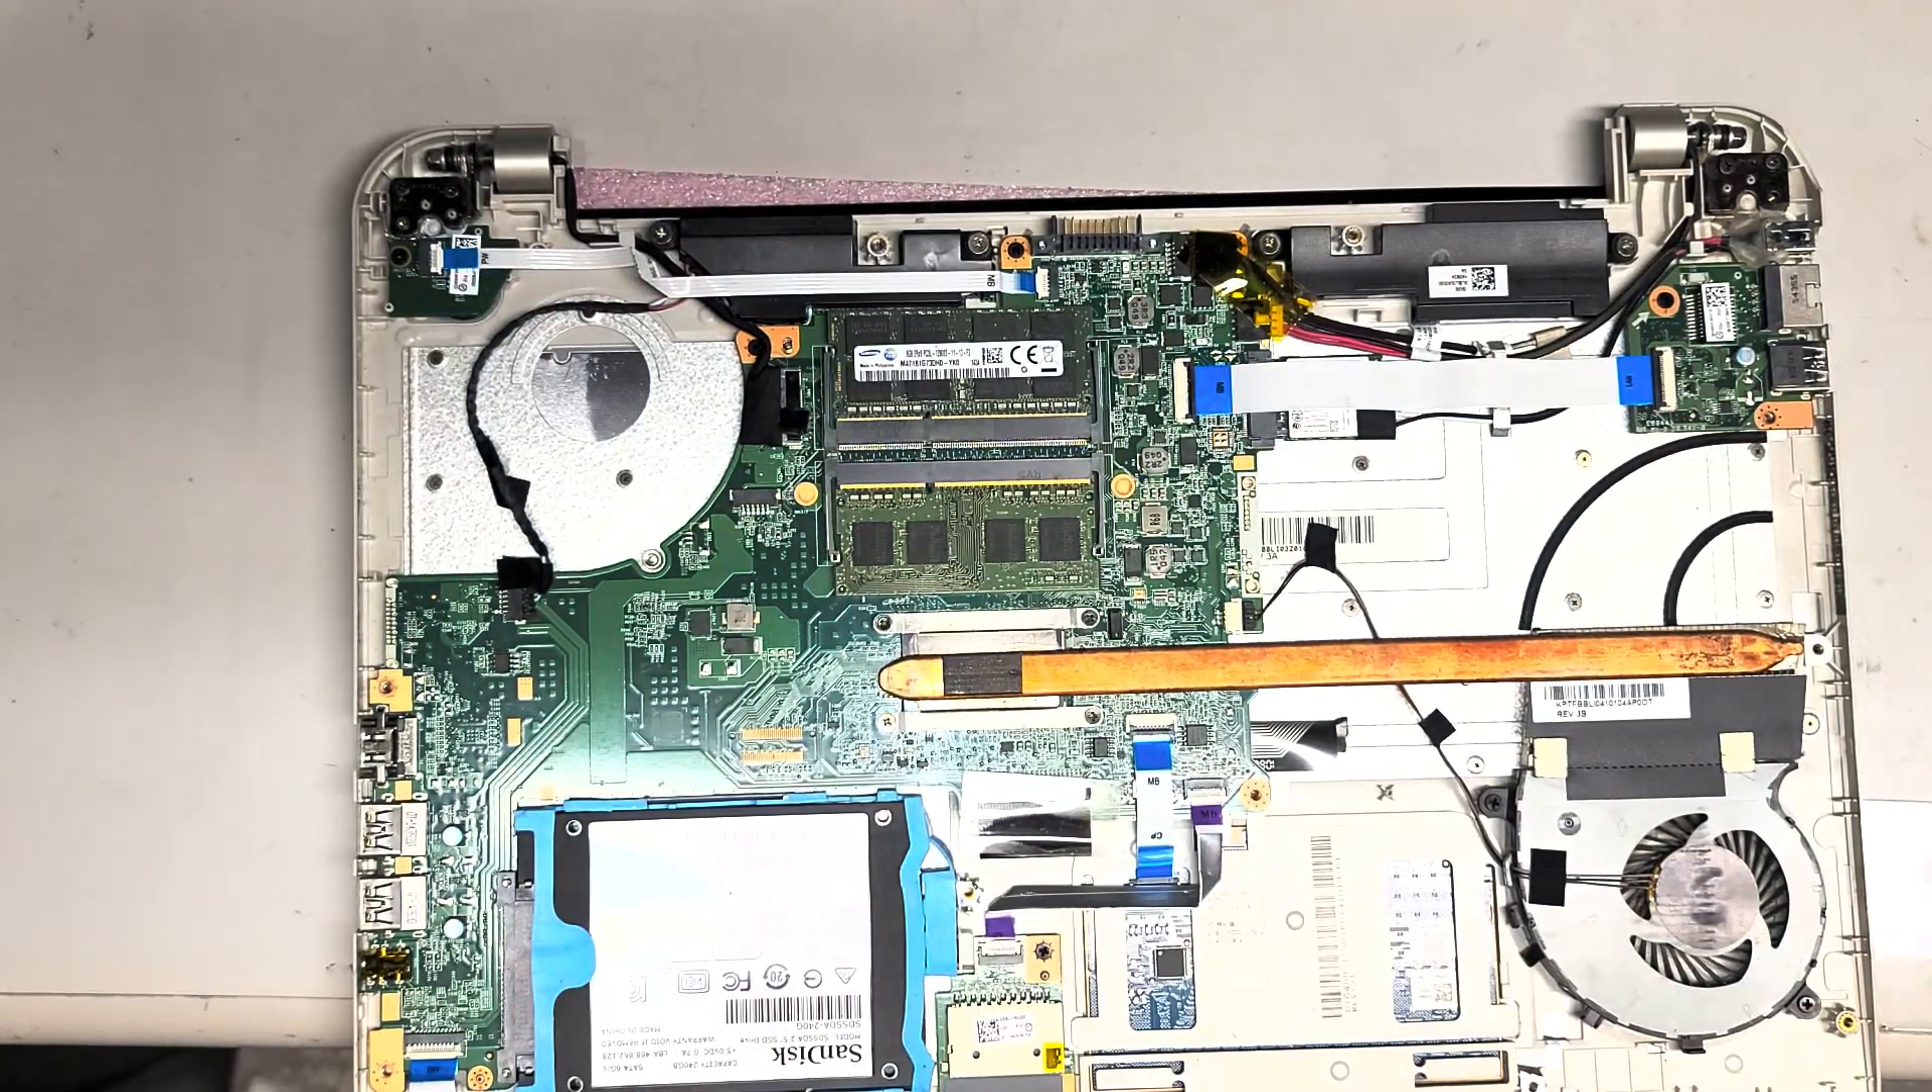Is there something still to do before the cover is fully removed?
No.